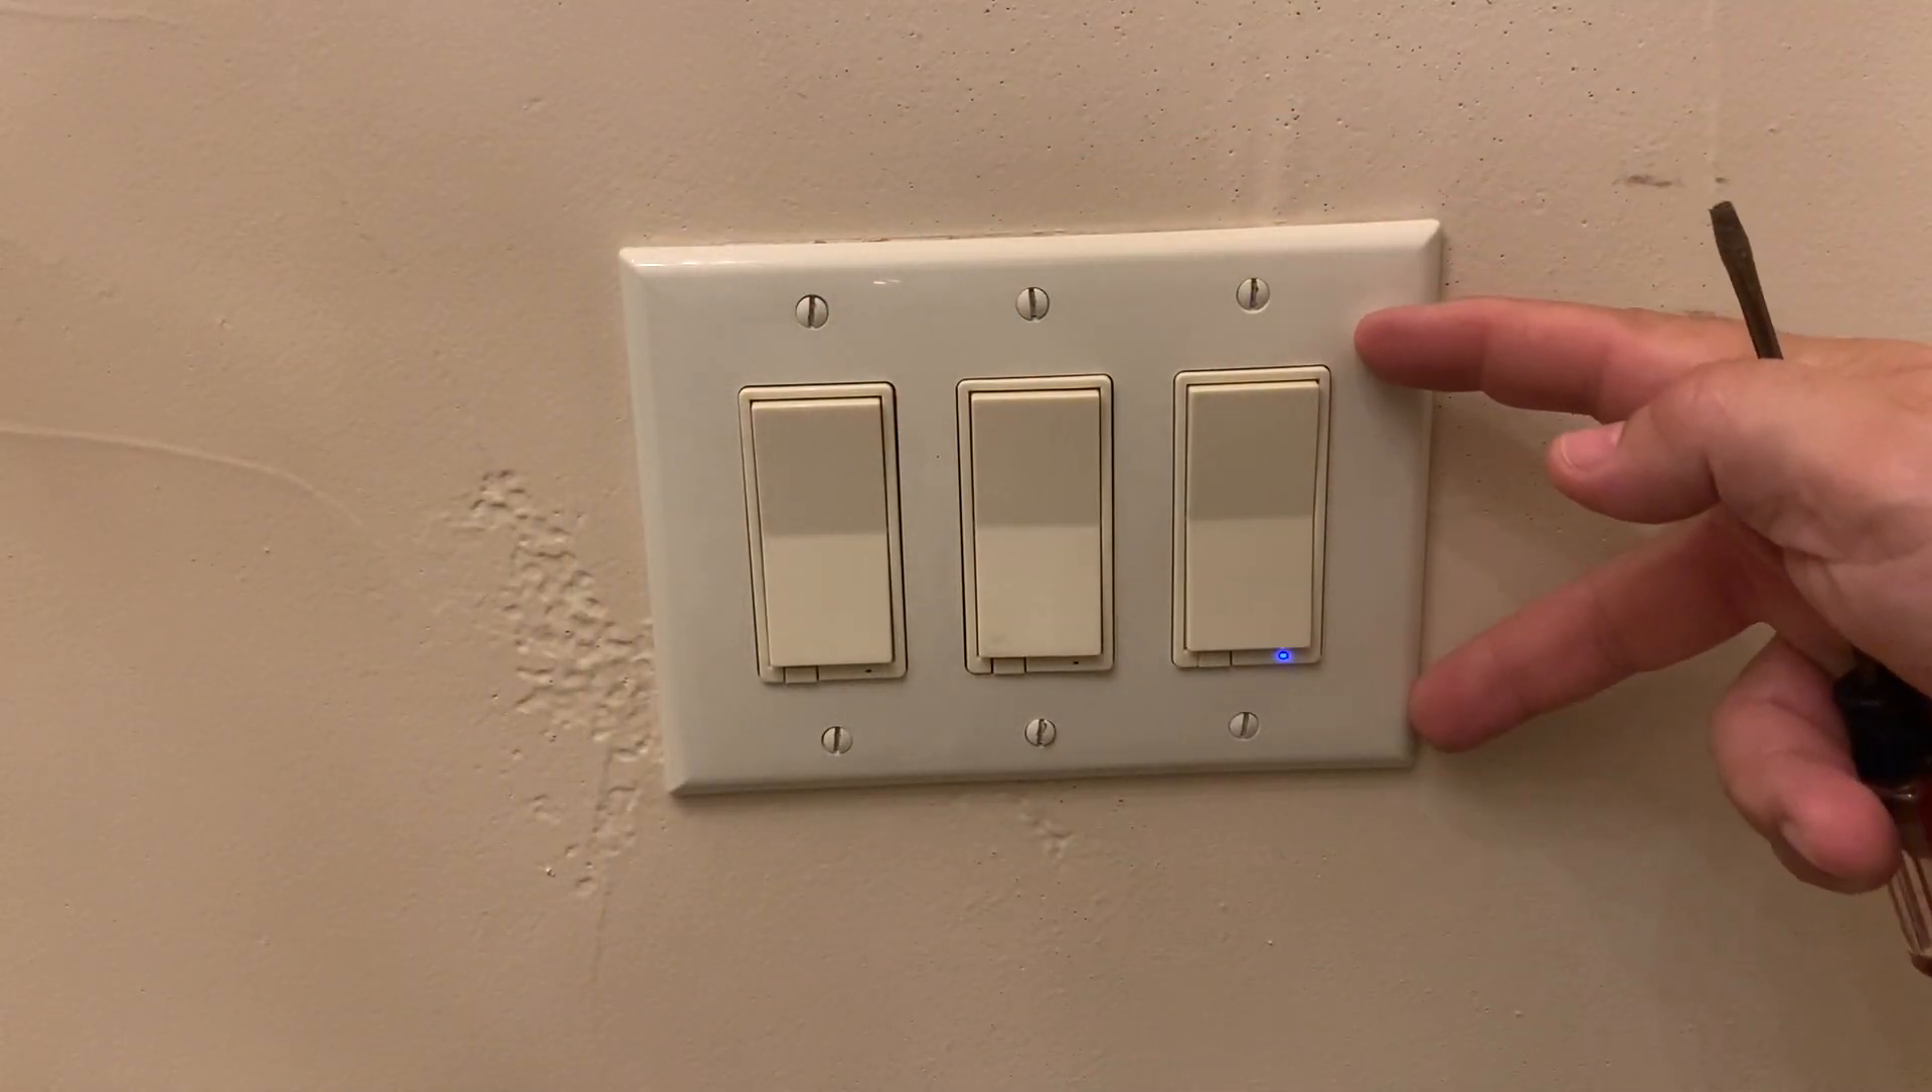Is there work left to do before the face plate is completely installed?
No.